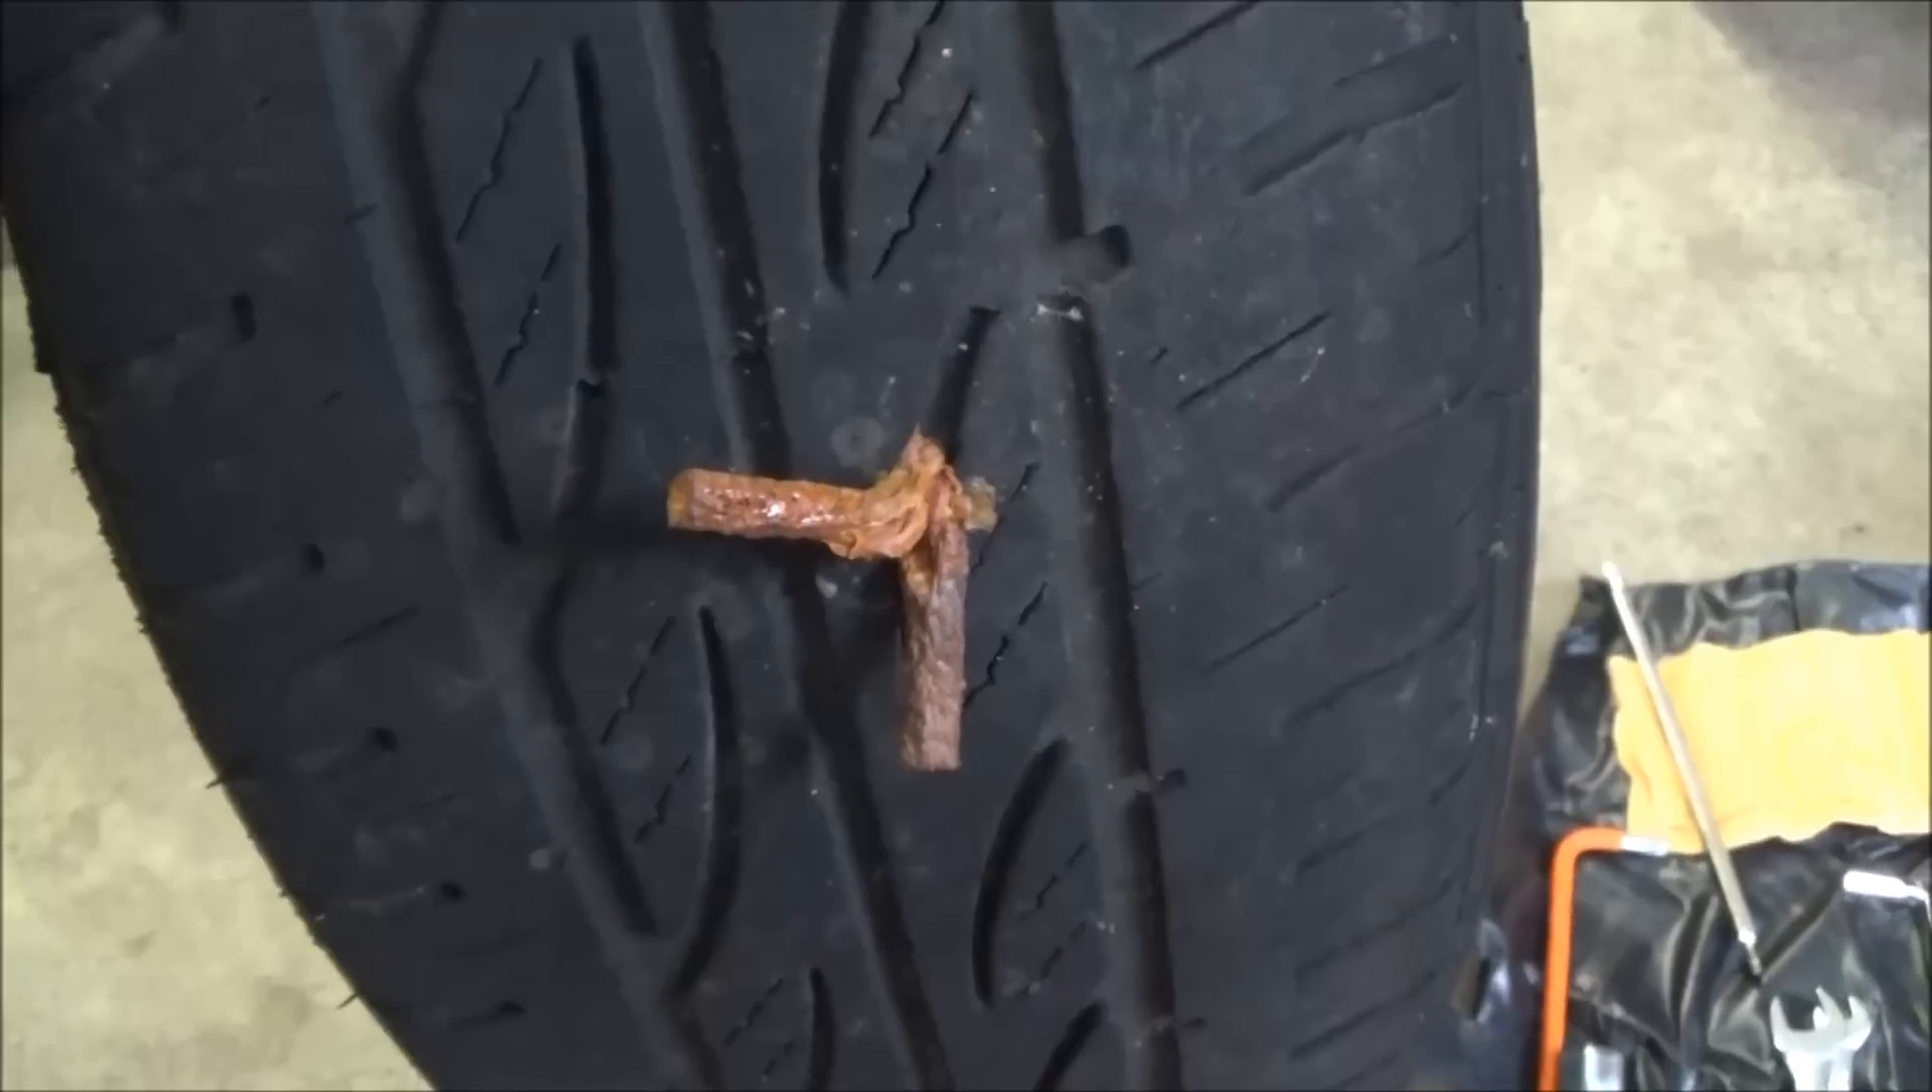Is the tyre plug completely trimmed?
No.